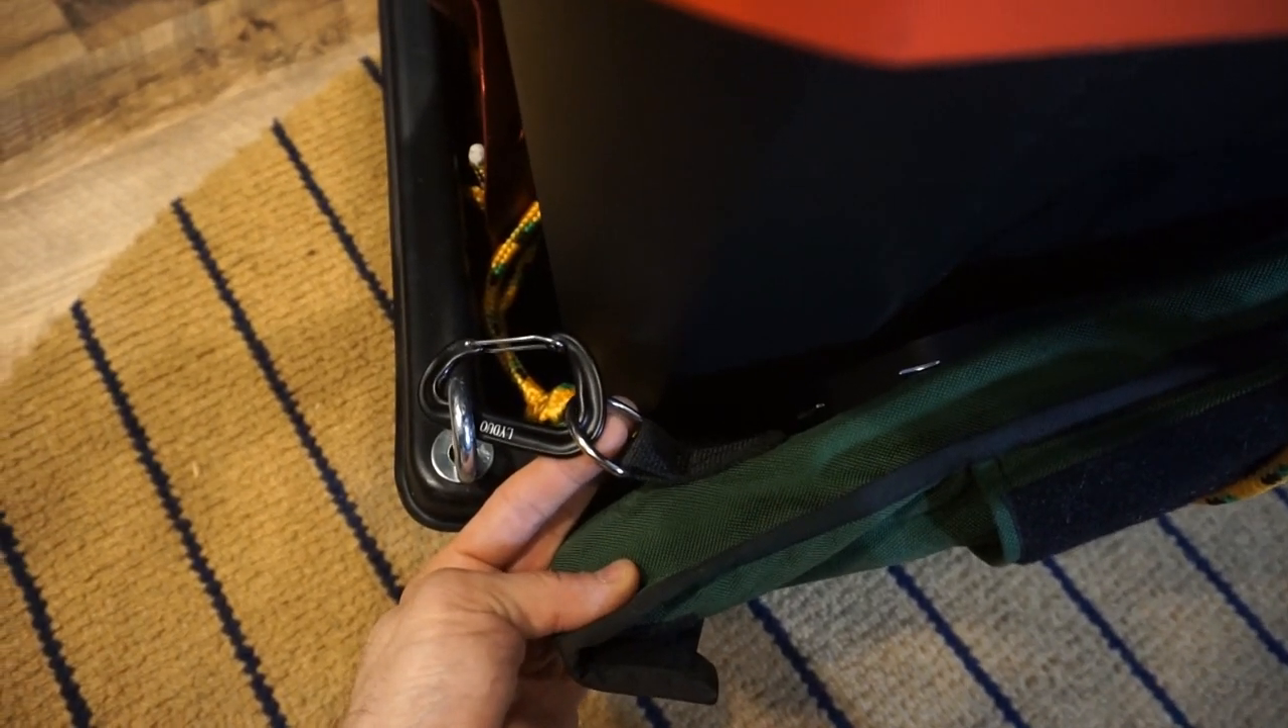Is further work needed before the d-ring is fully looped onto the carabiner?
No.